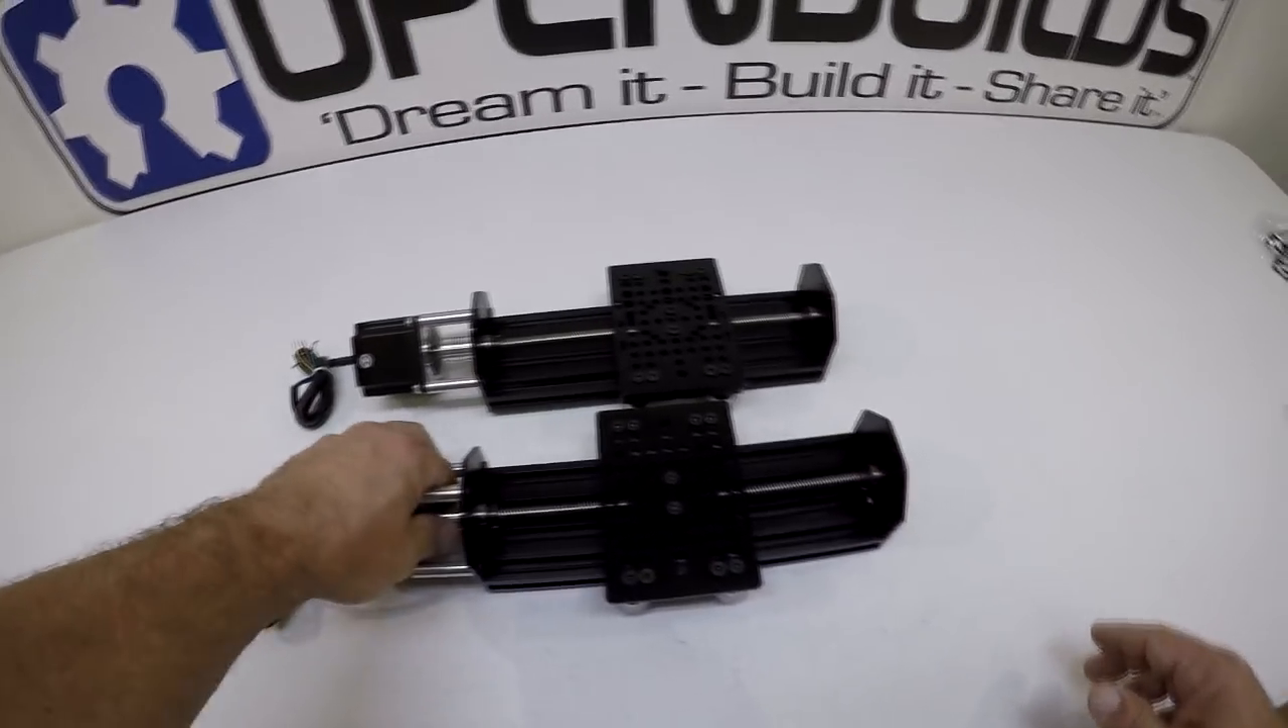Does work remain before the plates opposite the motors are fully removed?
Yes.